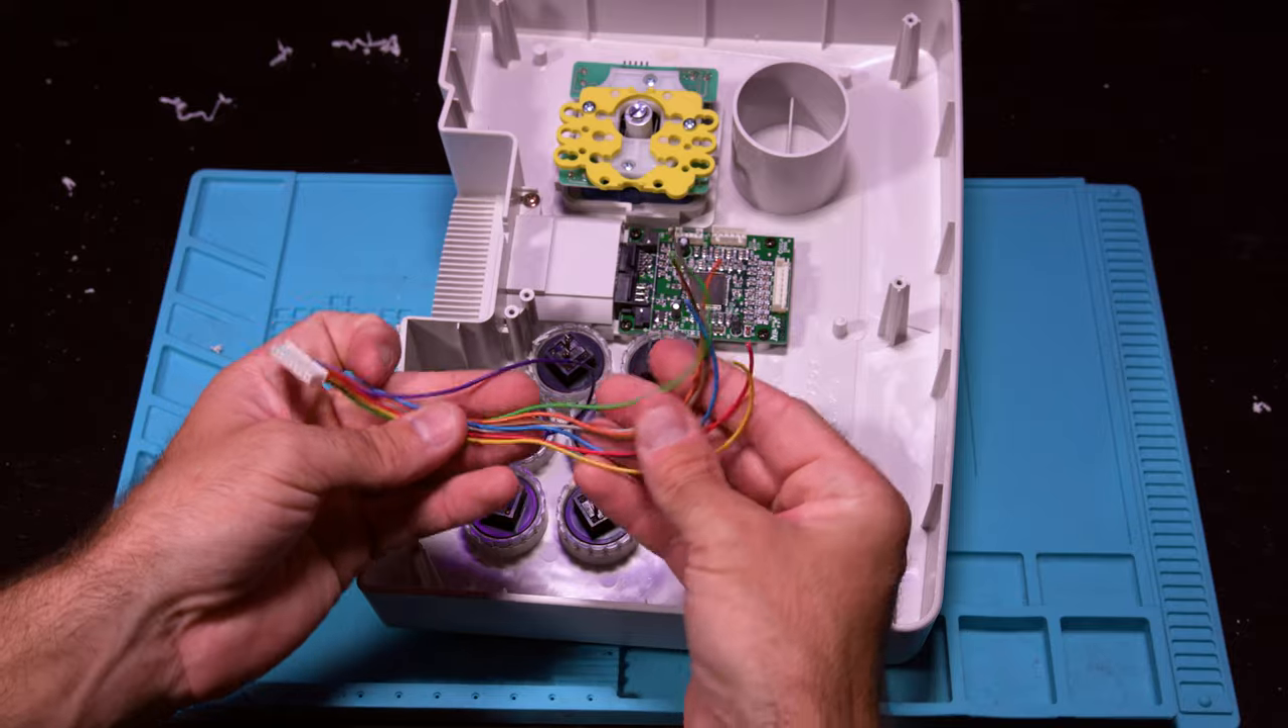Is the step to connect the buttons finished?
No.